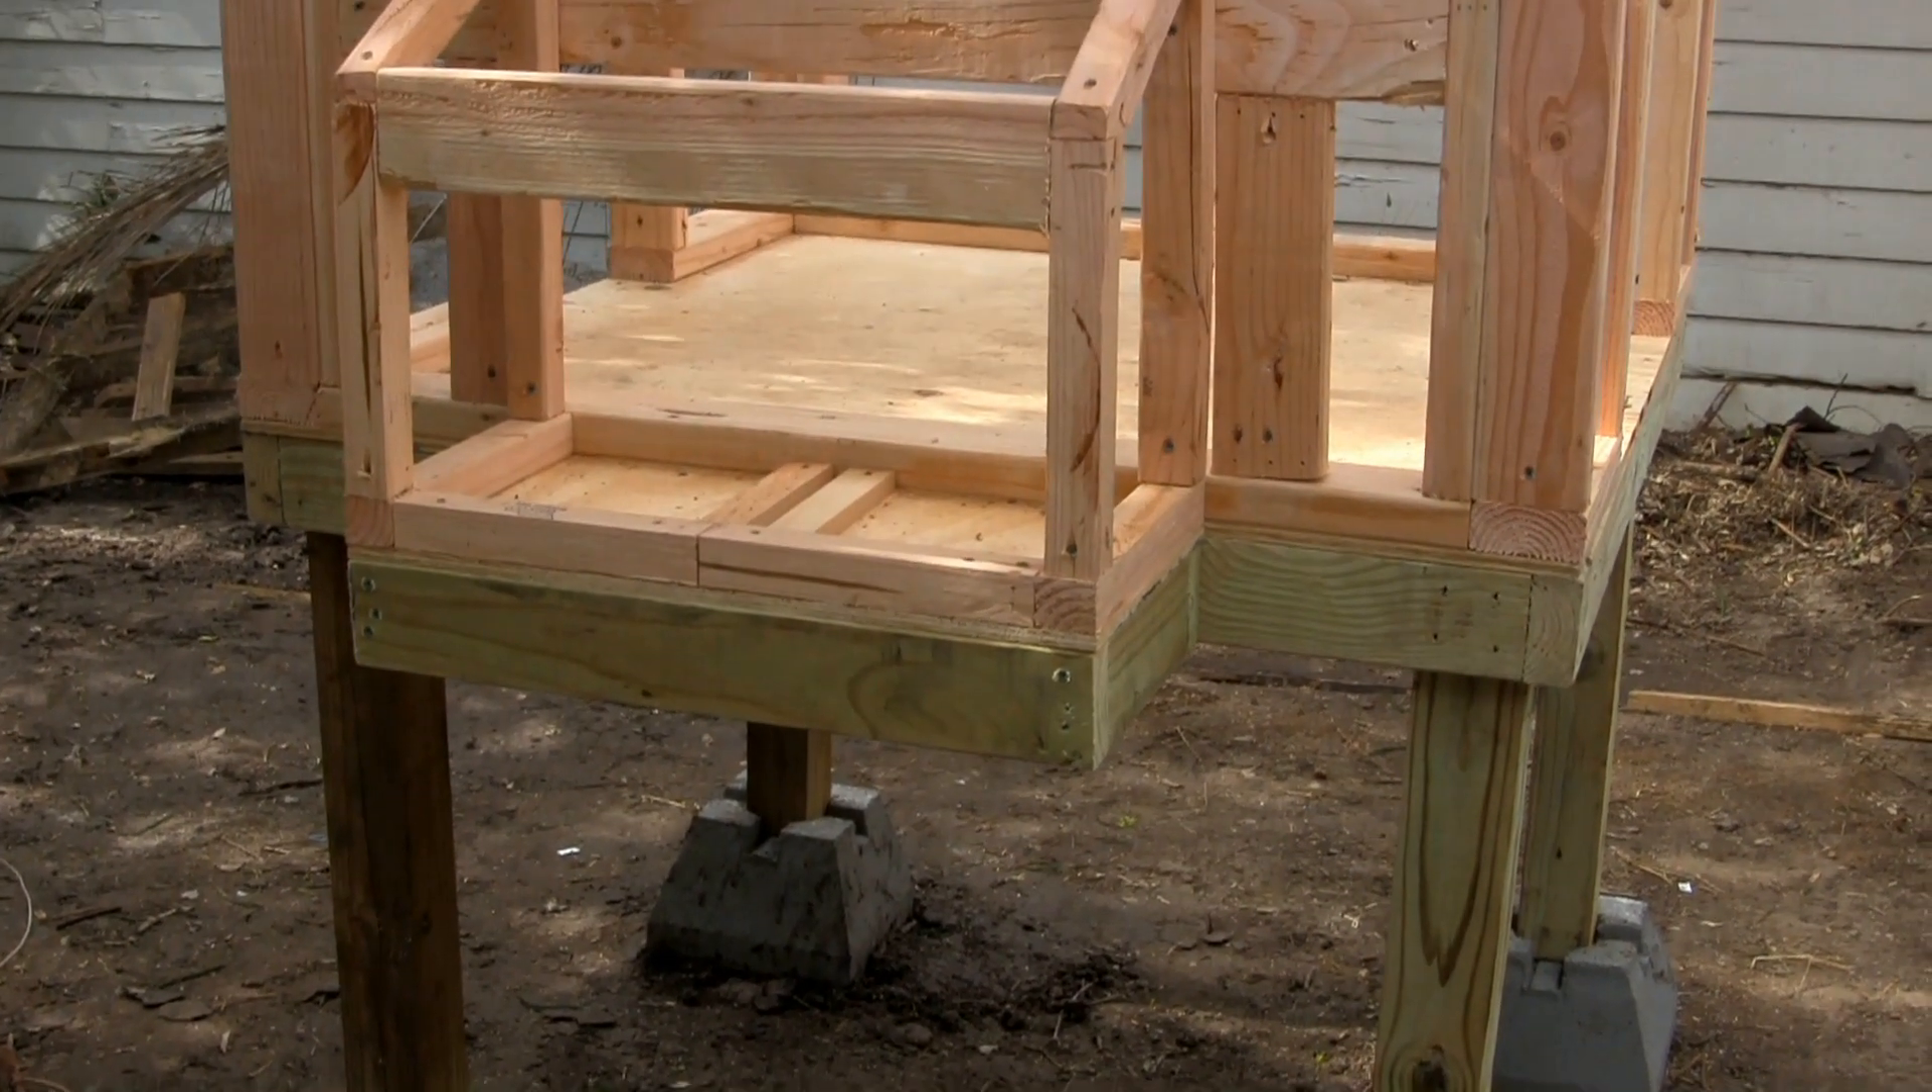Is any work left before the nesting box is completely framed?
No.